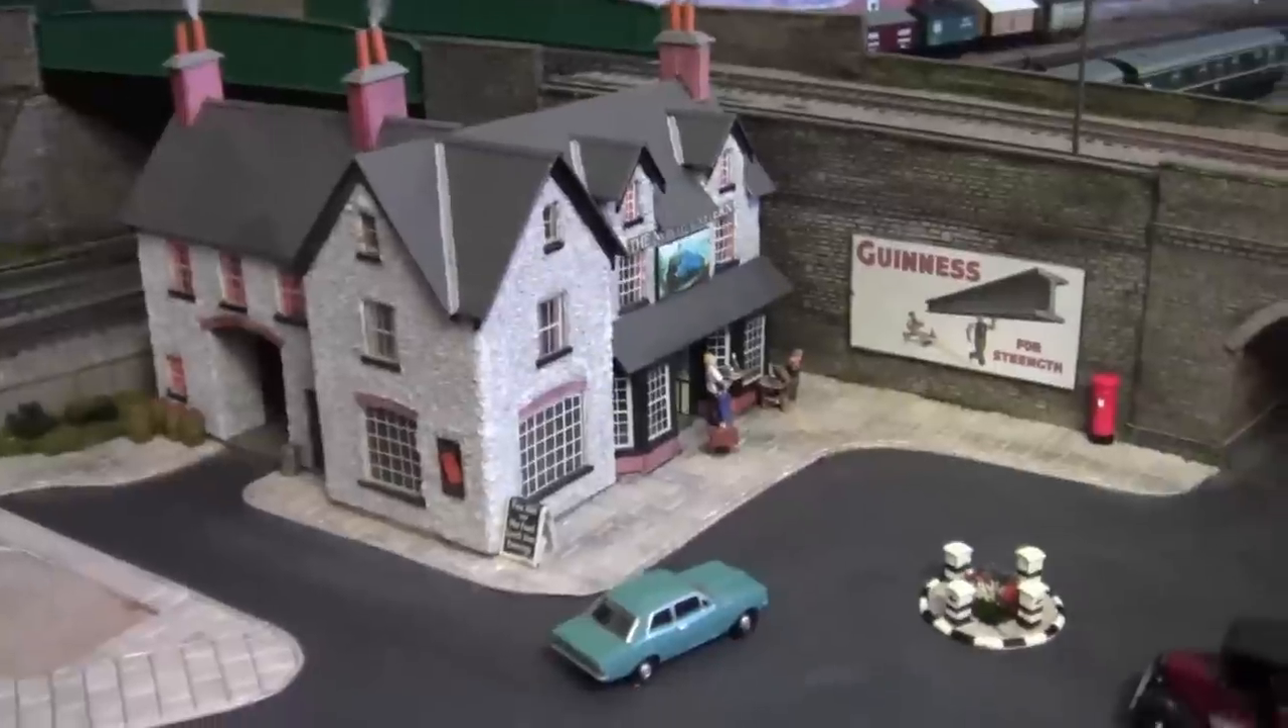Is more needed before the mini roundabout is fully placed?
No.